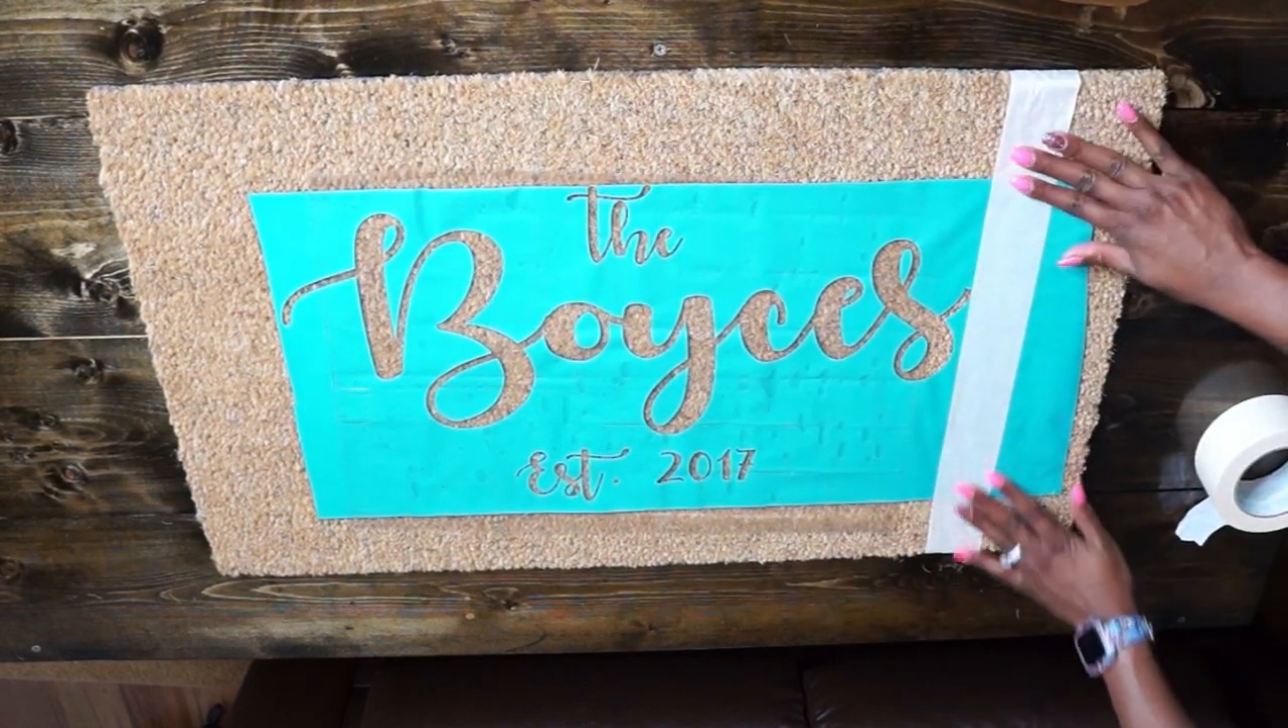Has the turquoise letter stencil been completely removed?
No.